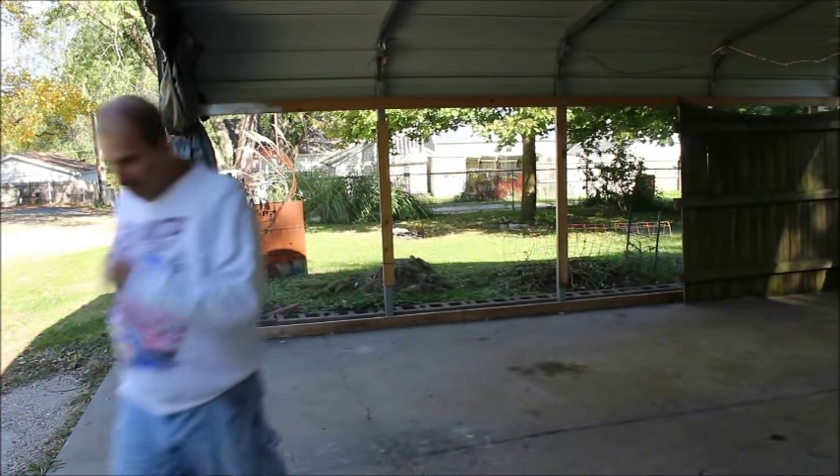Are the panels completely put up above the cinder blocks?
No.